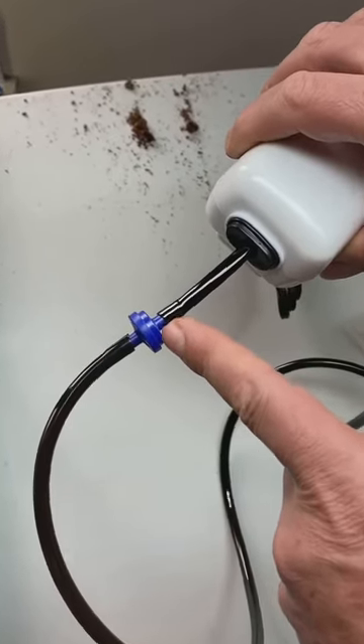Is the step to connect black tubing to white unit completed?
Yes.